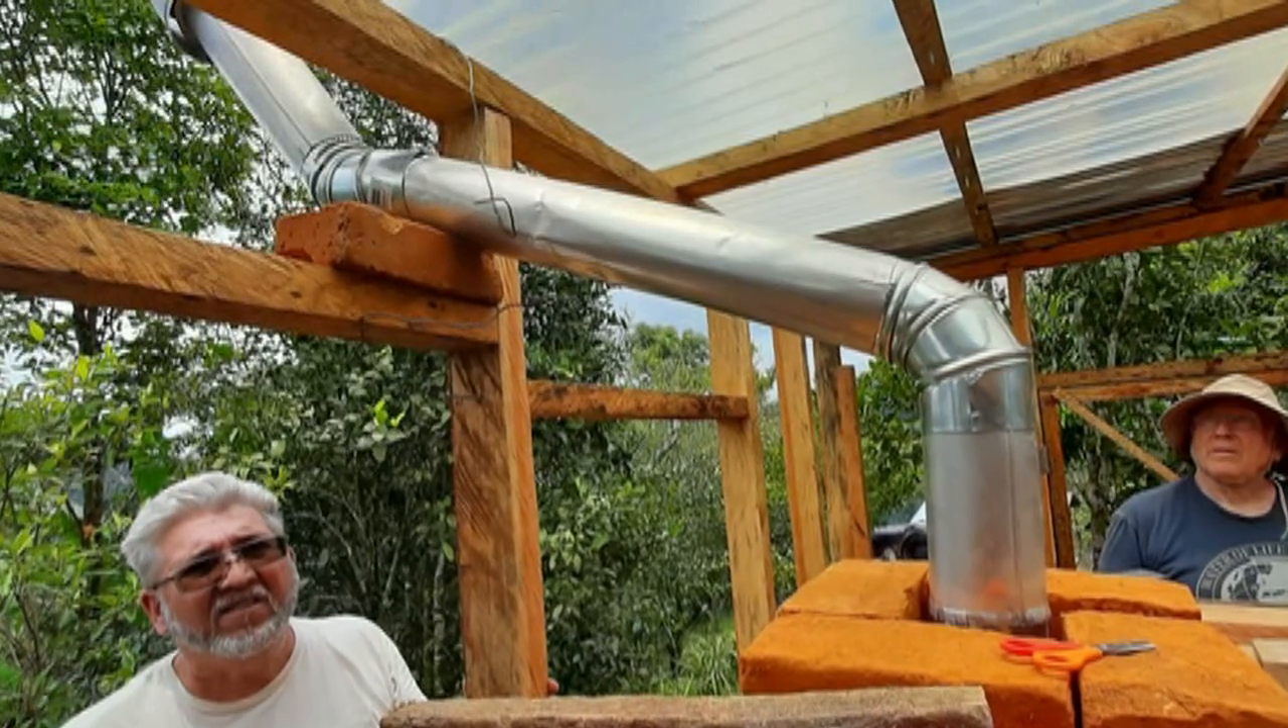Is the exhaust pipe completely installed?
Yes.